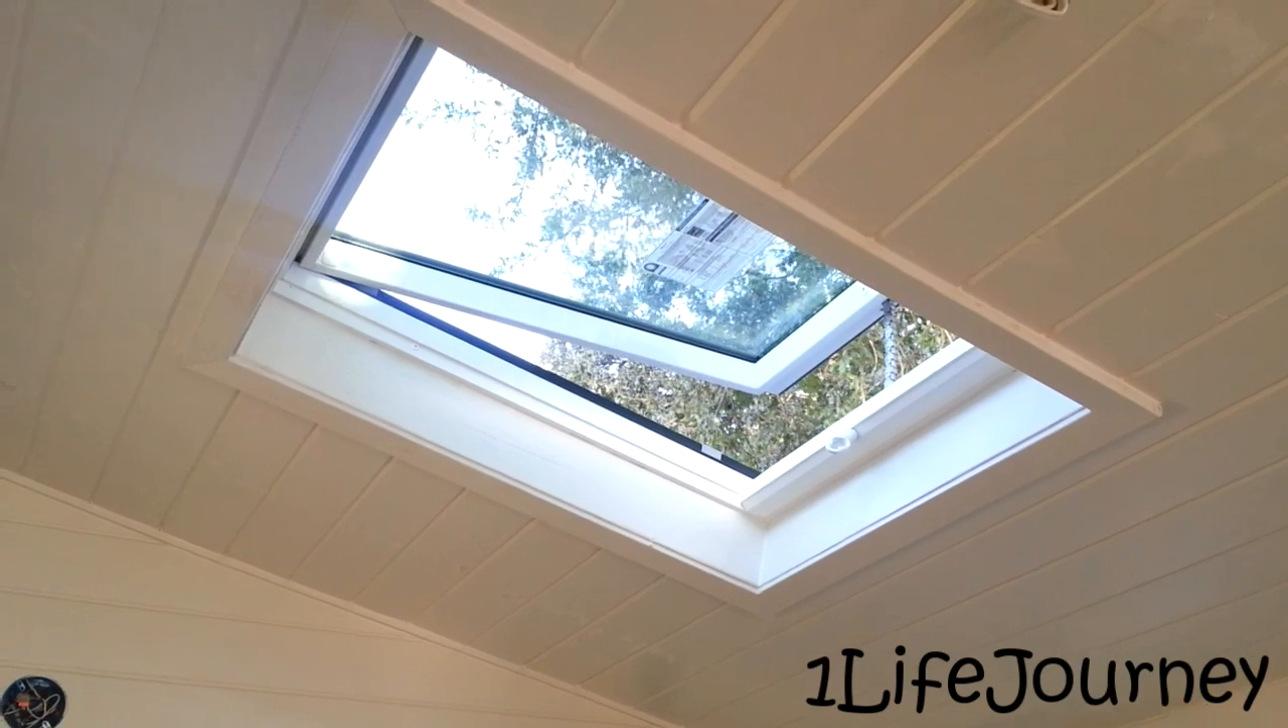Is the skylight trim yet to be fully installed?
No.